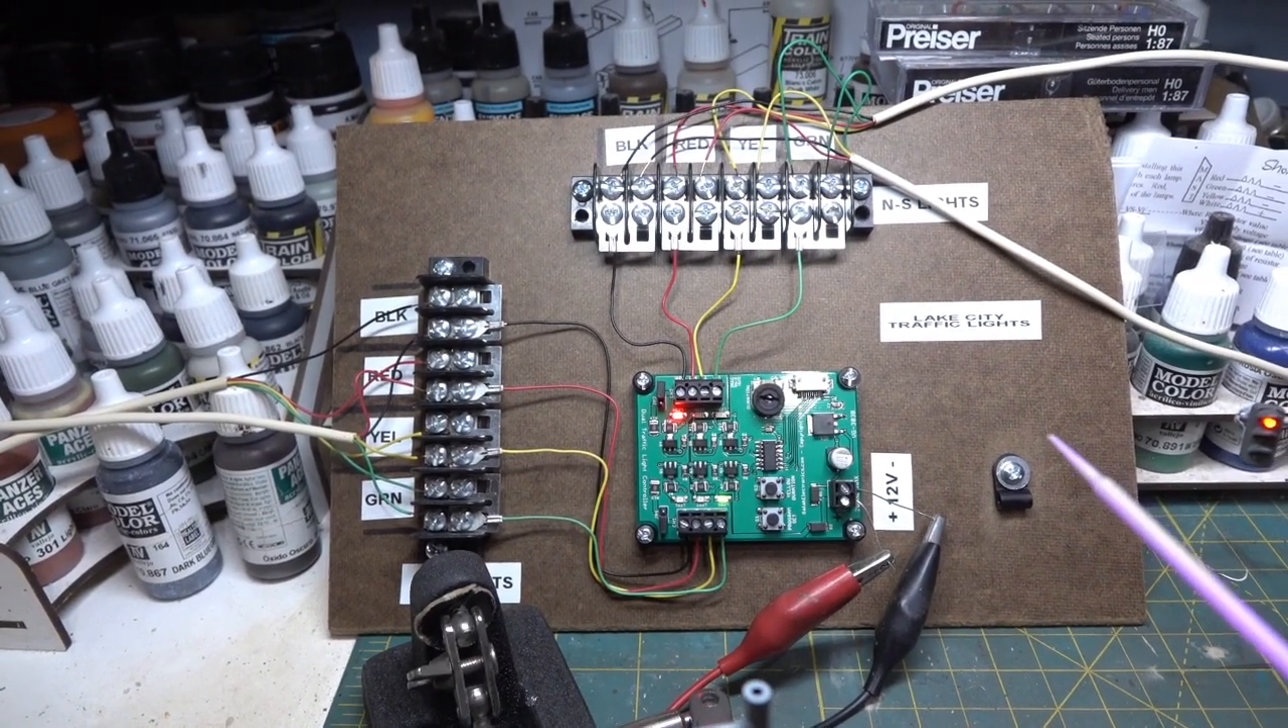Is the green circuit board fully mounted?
Yes.